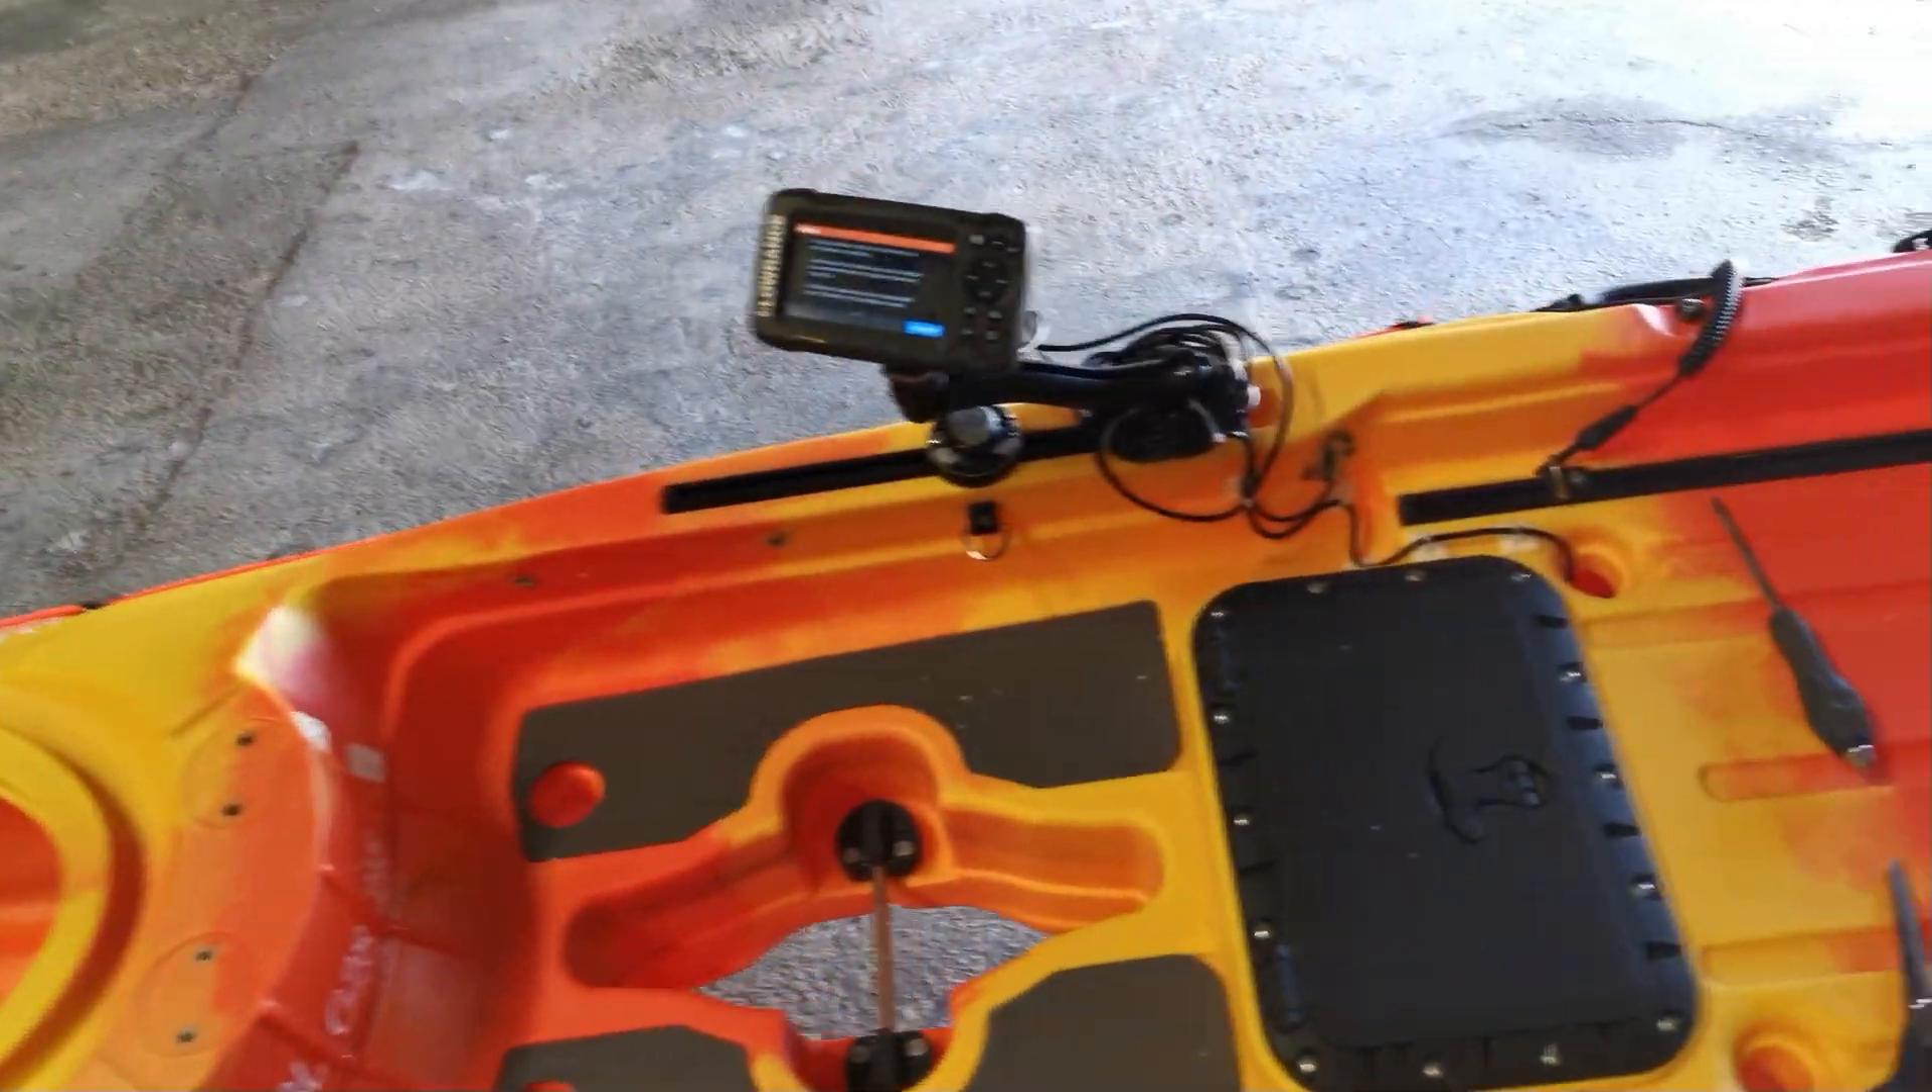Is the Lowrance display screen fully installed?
Yes.